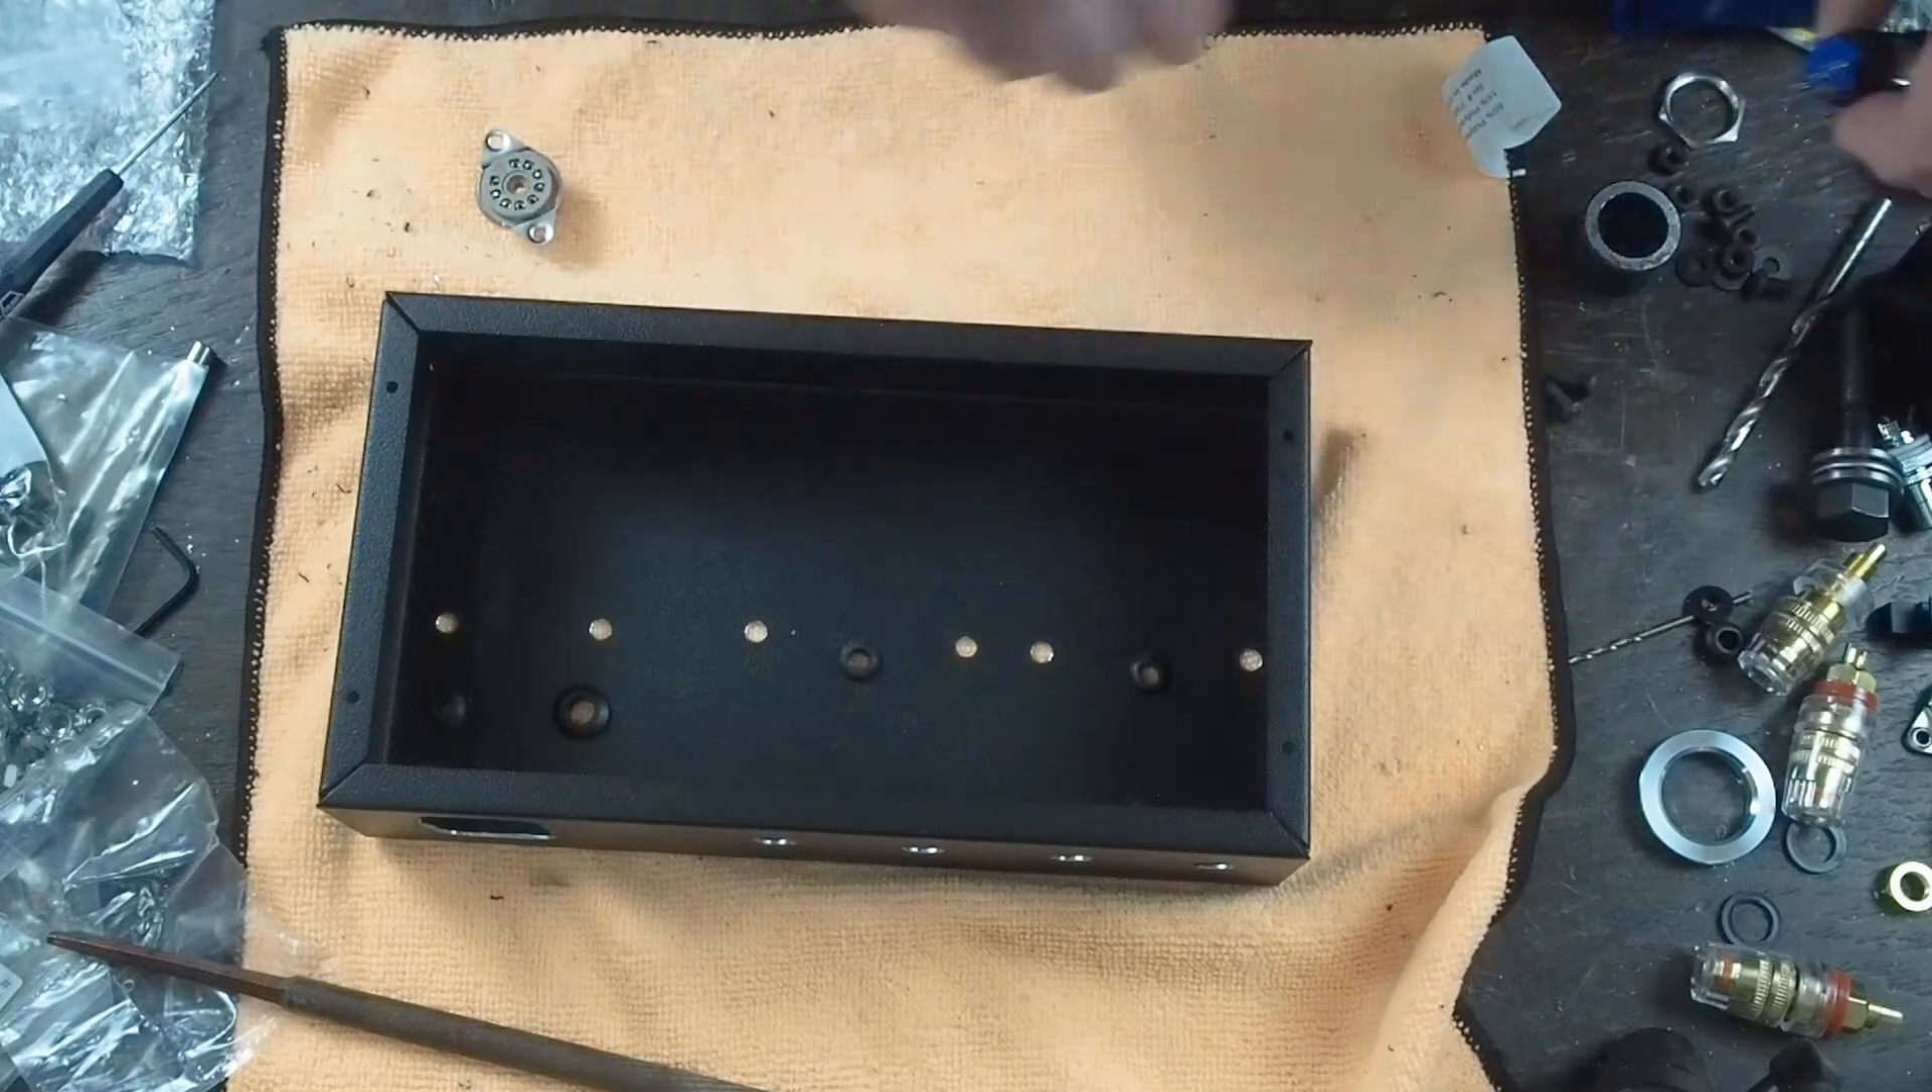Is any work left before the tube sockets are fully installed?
Yes.